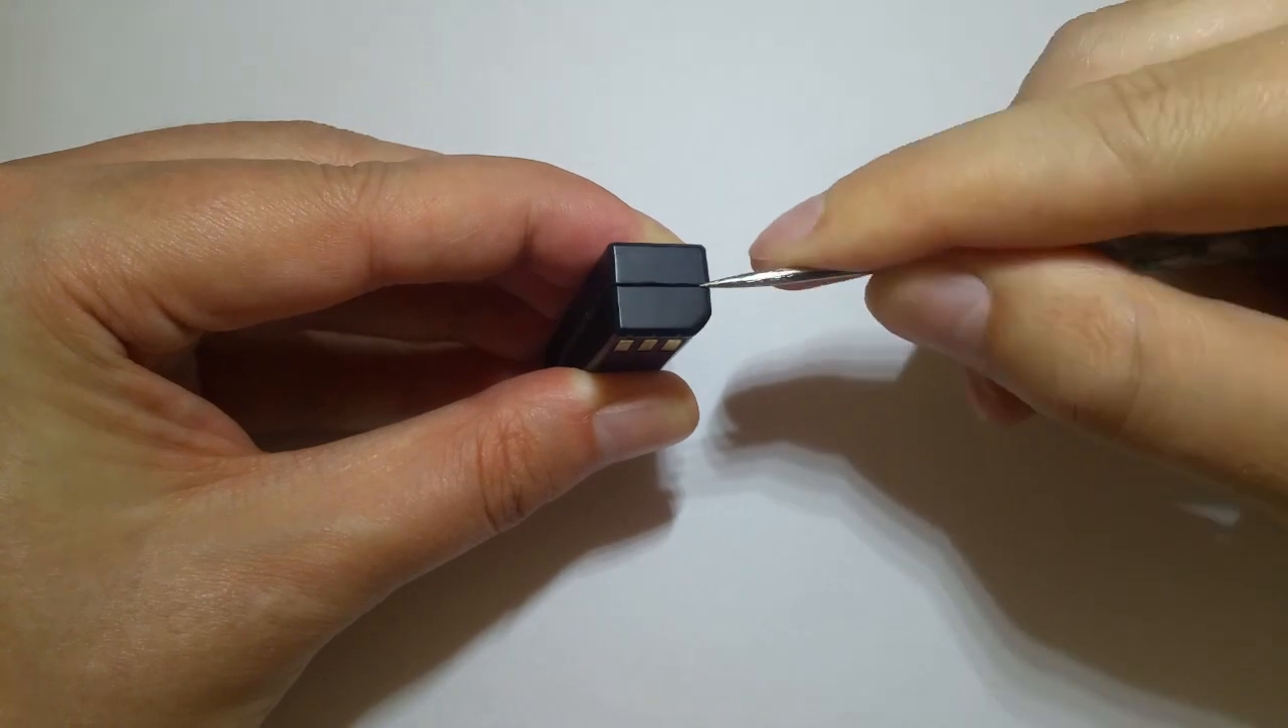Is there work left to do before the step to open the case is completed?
Yes.